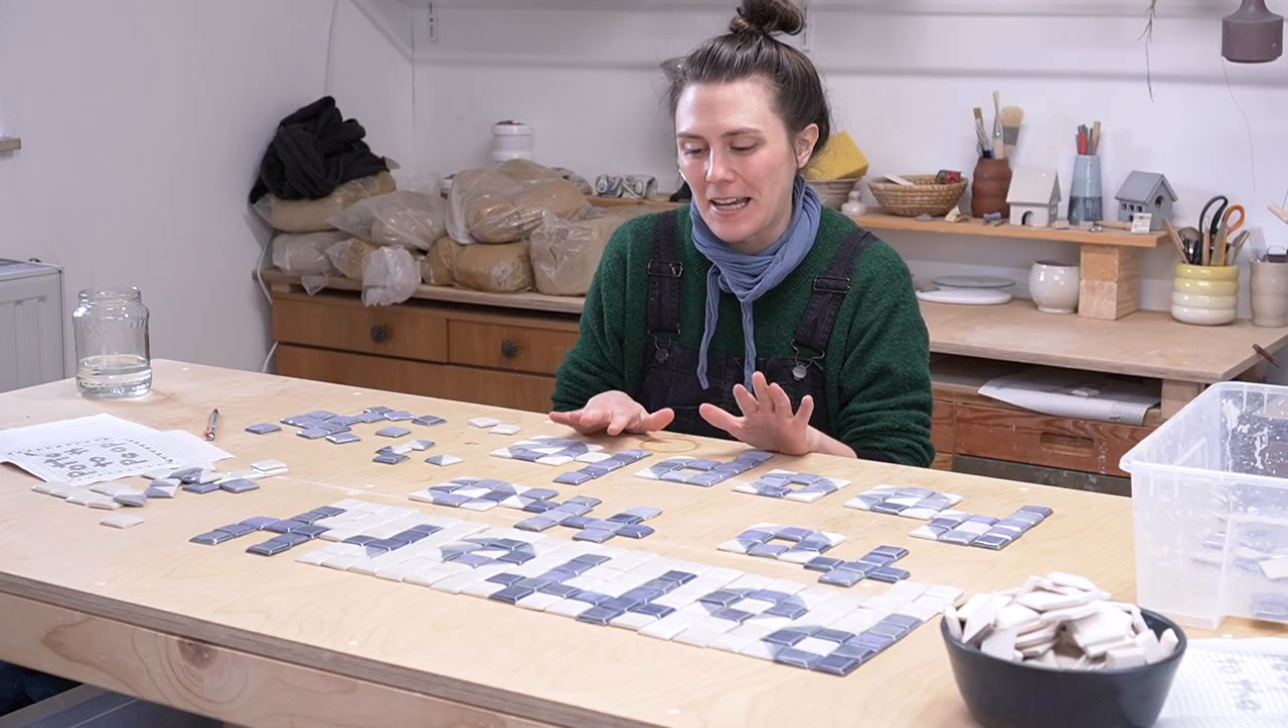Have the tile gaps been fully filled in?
No.